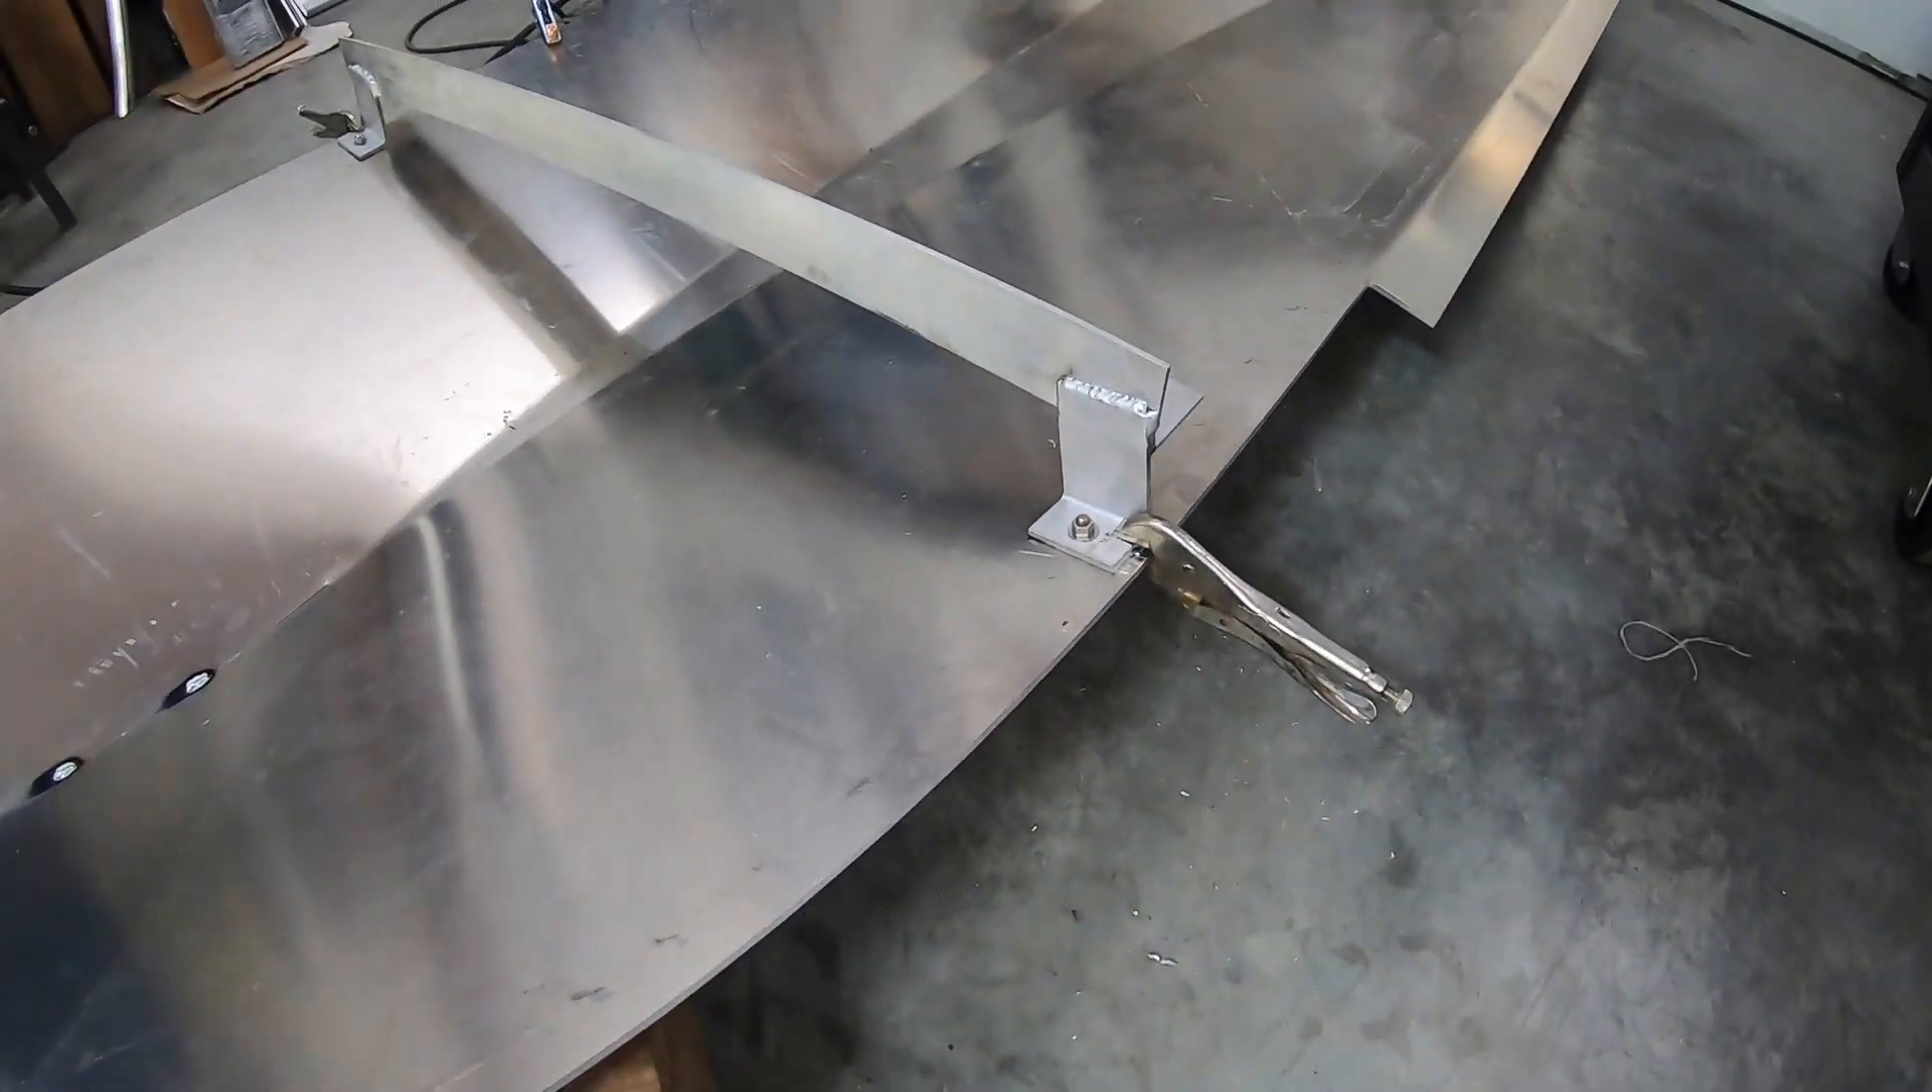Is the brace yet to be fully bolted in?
No.